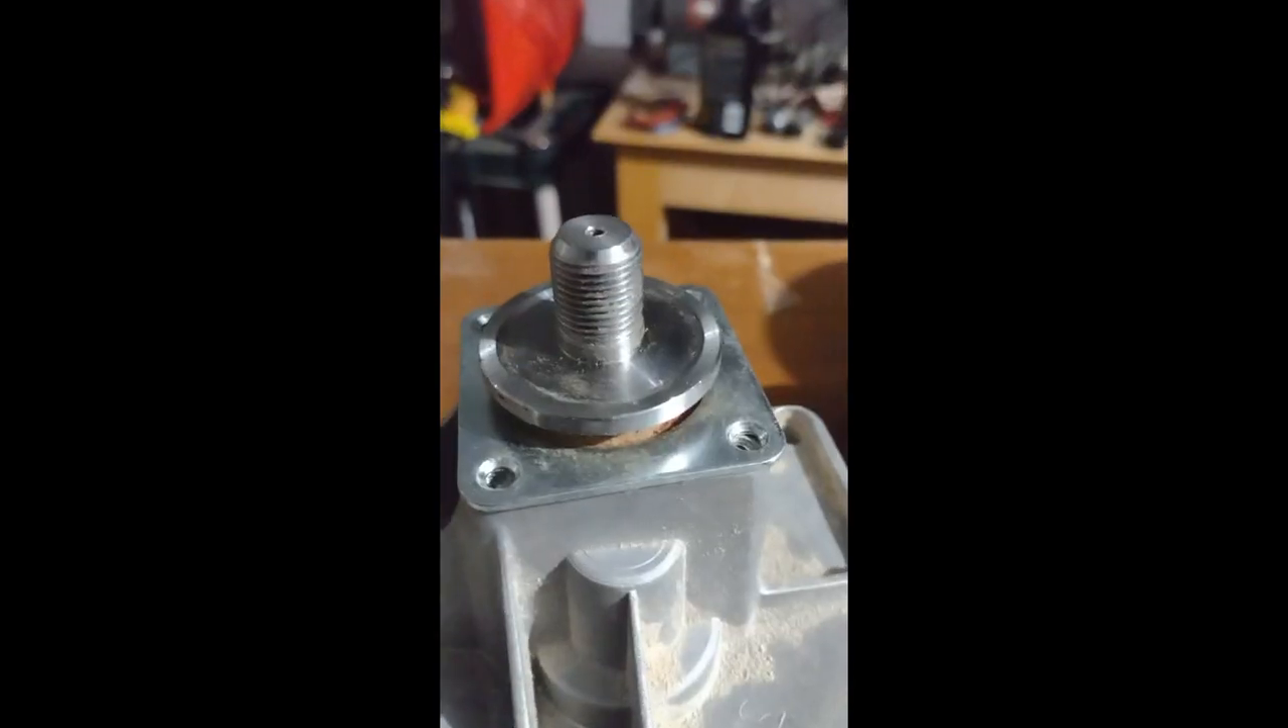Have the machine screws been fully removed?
Yes.